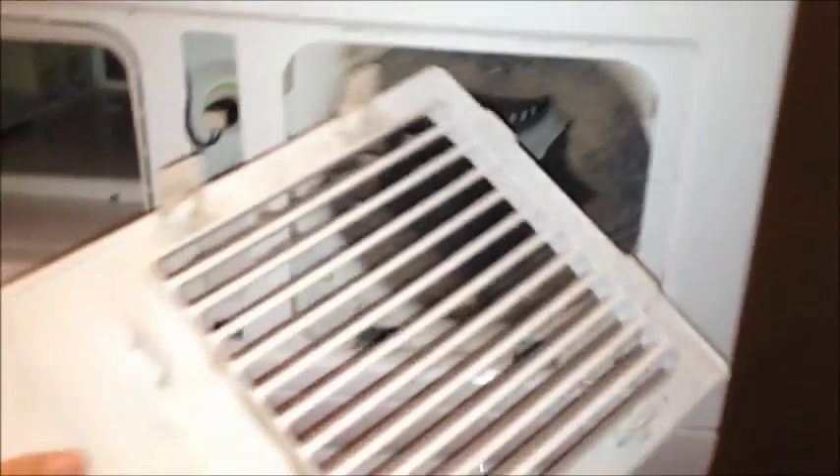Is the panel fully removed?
Yes.